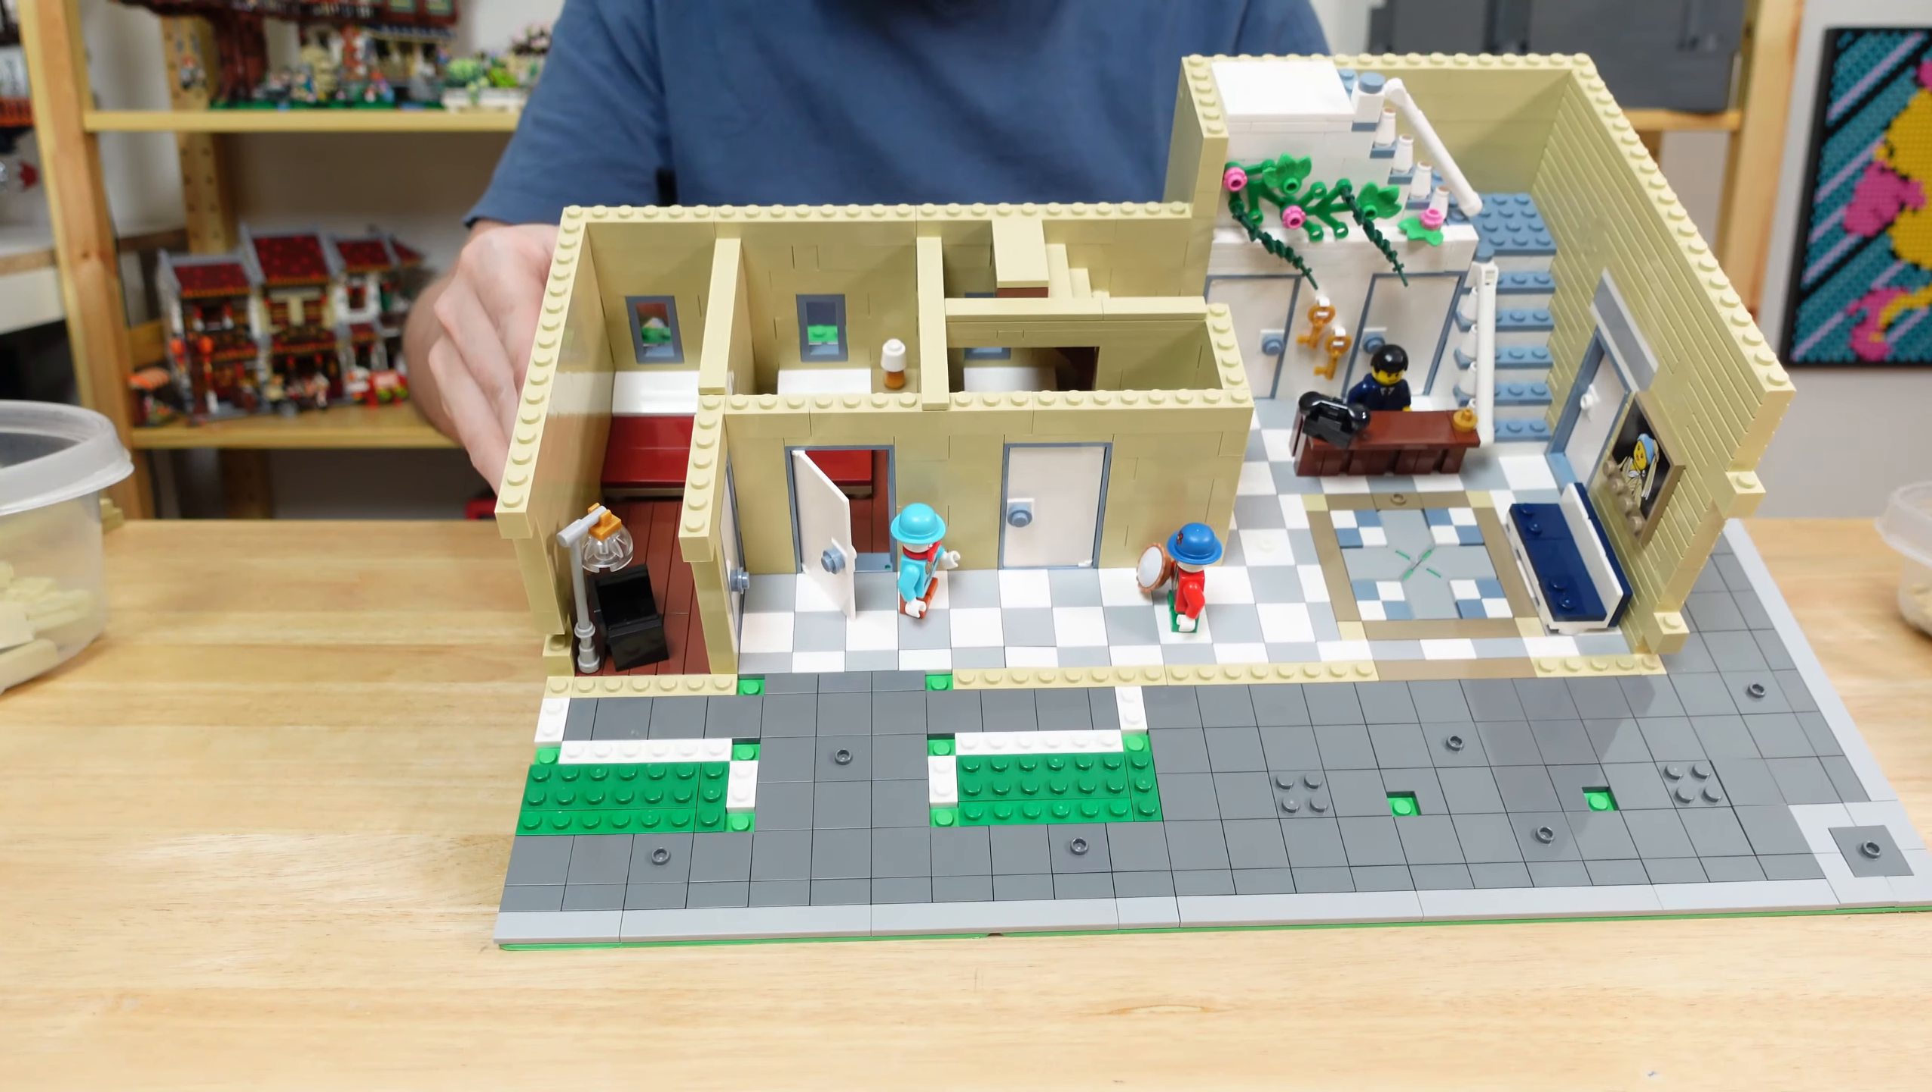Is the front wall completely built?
No.